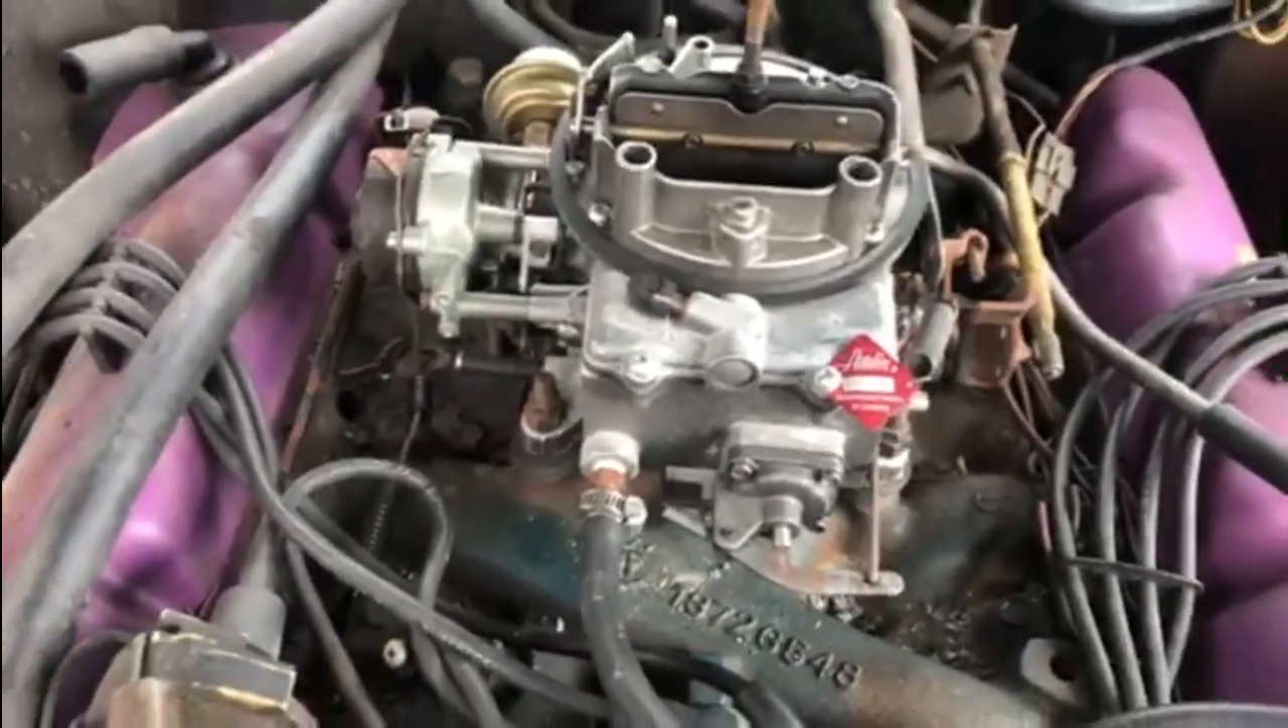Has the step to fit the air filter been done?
No.